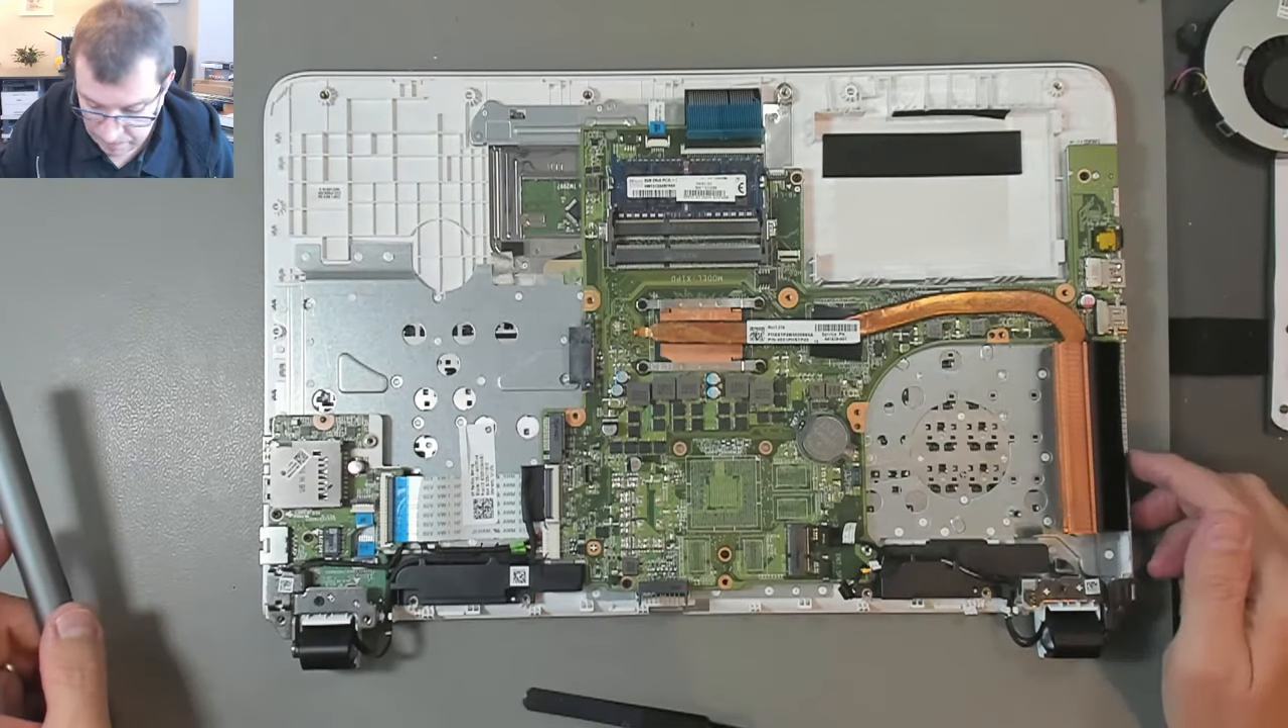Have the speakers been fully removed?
No.